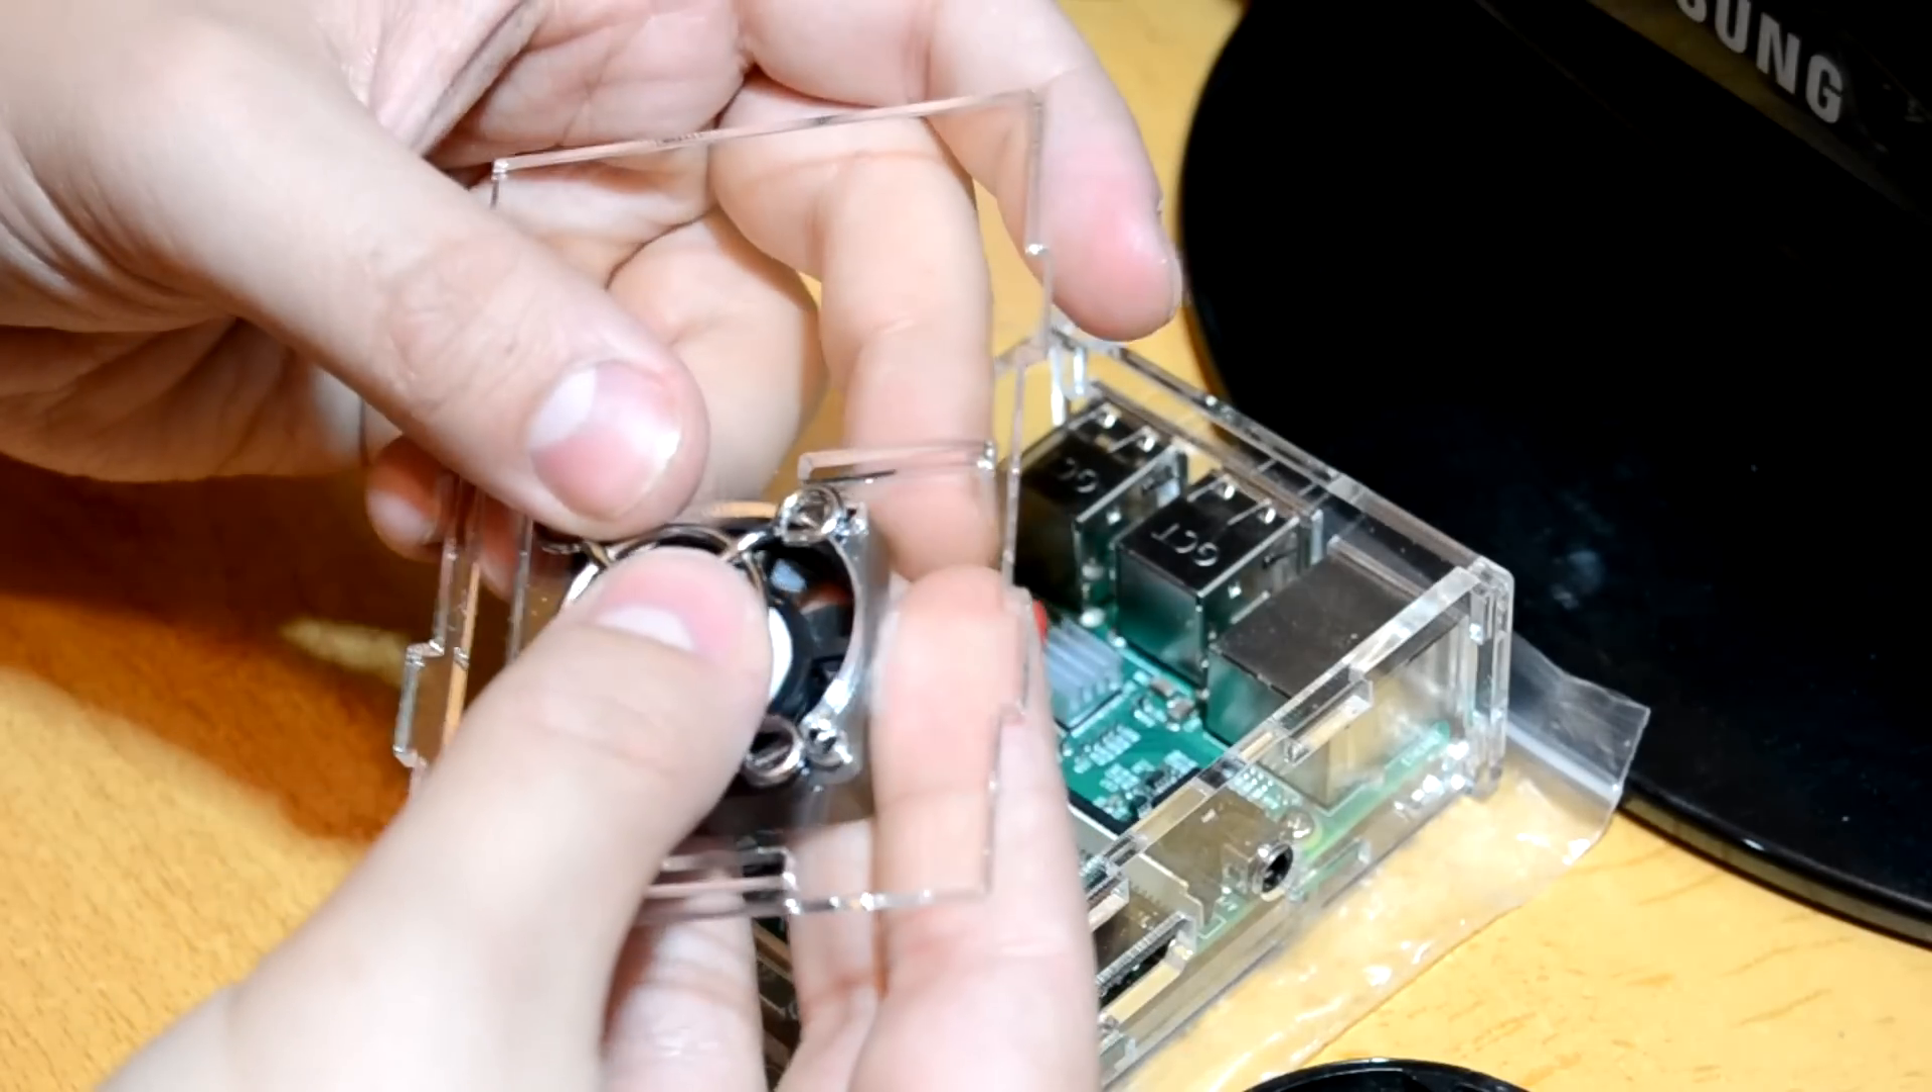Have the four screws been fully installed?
No.